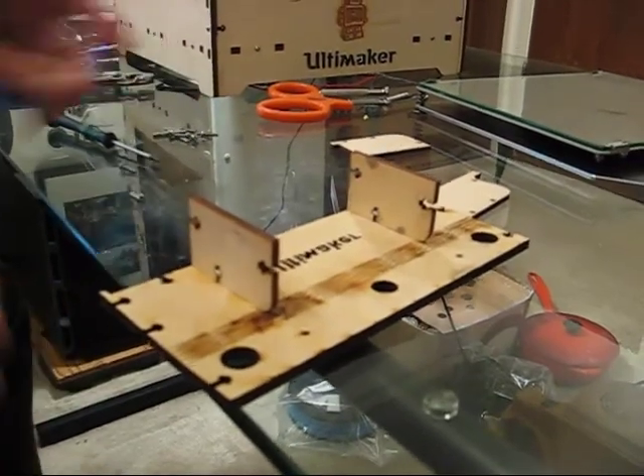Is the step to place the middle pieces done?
Yes.